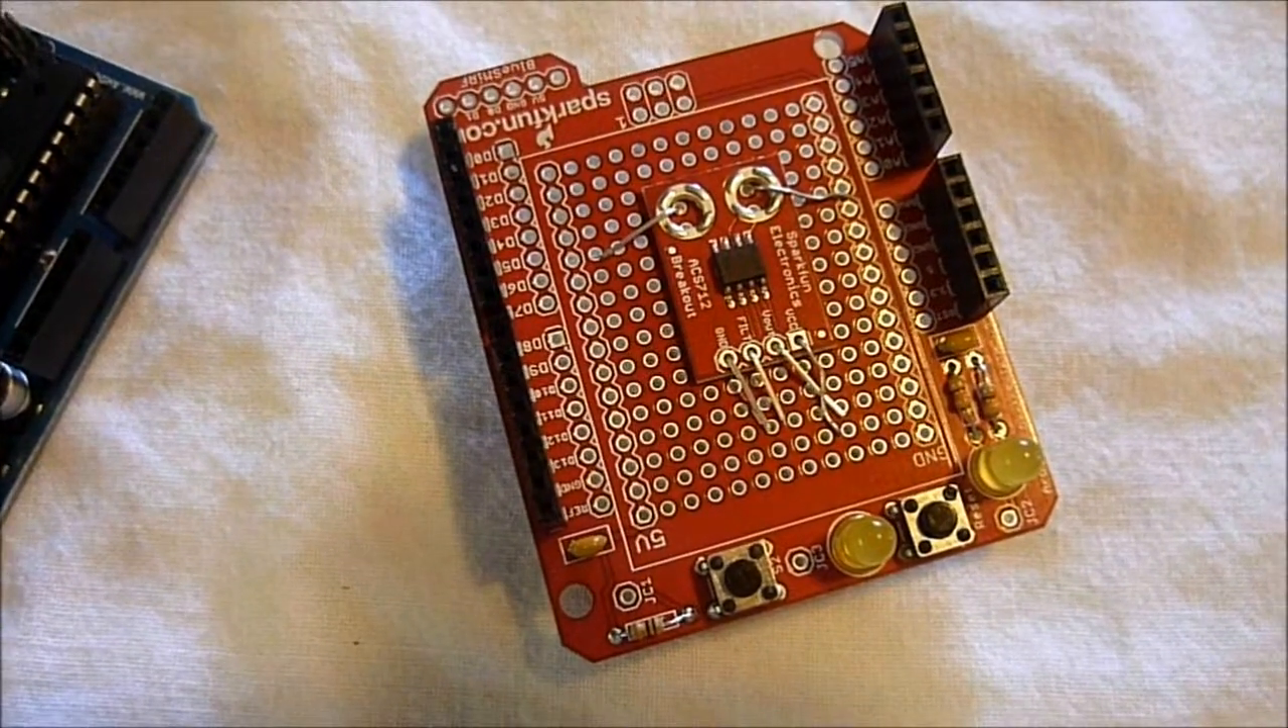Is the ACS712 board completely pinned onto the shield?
Yes.